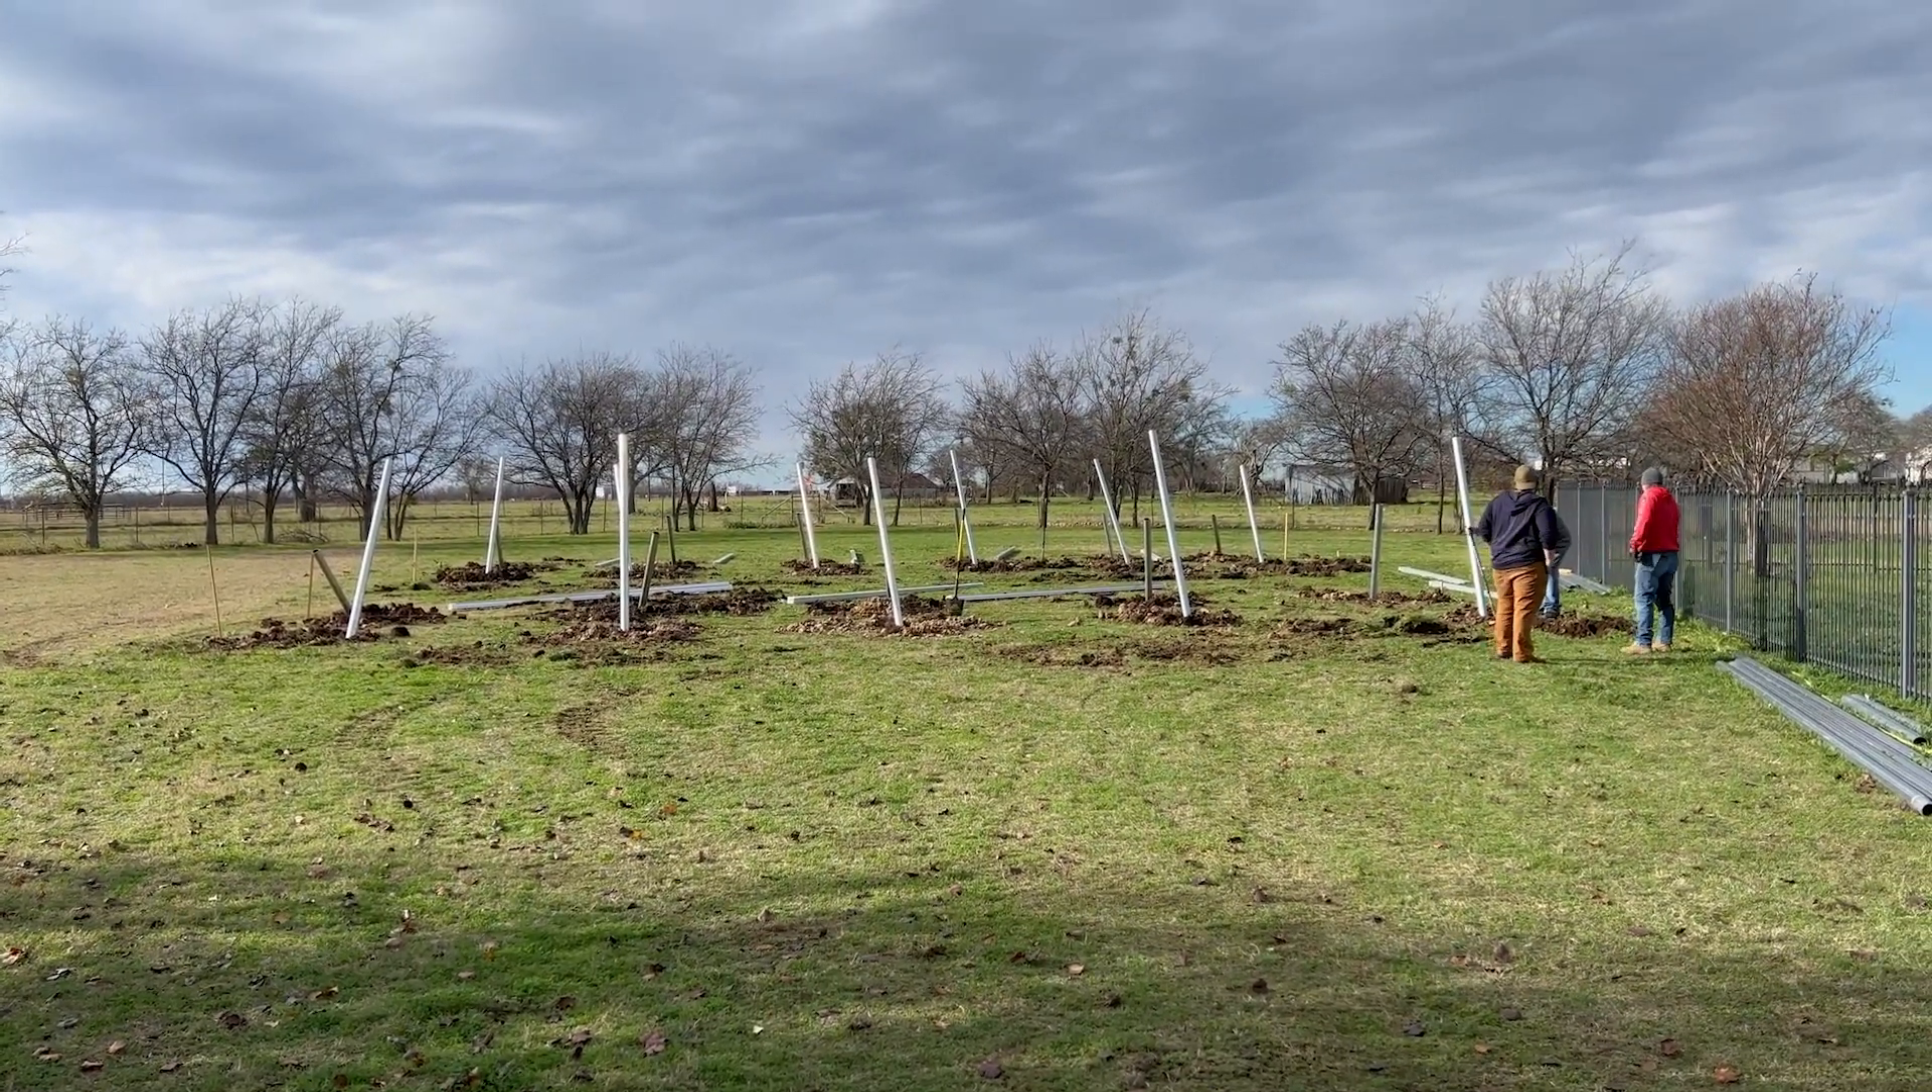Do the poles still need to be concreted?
Yes.